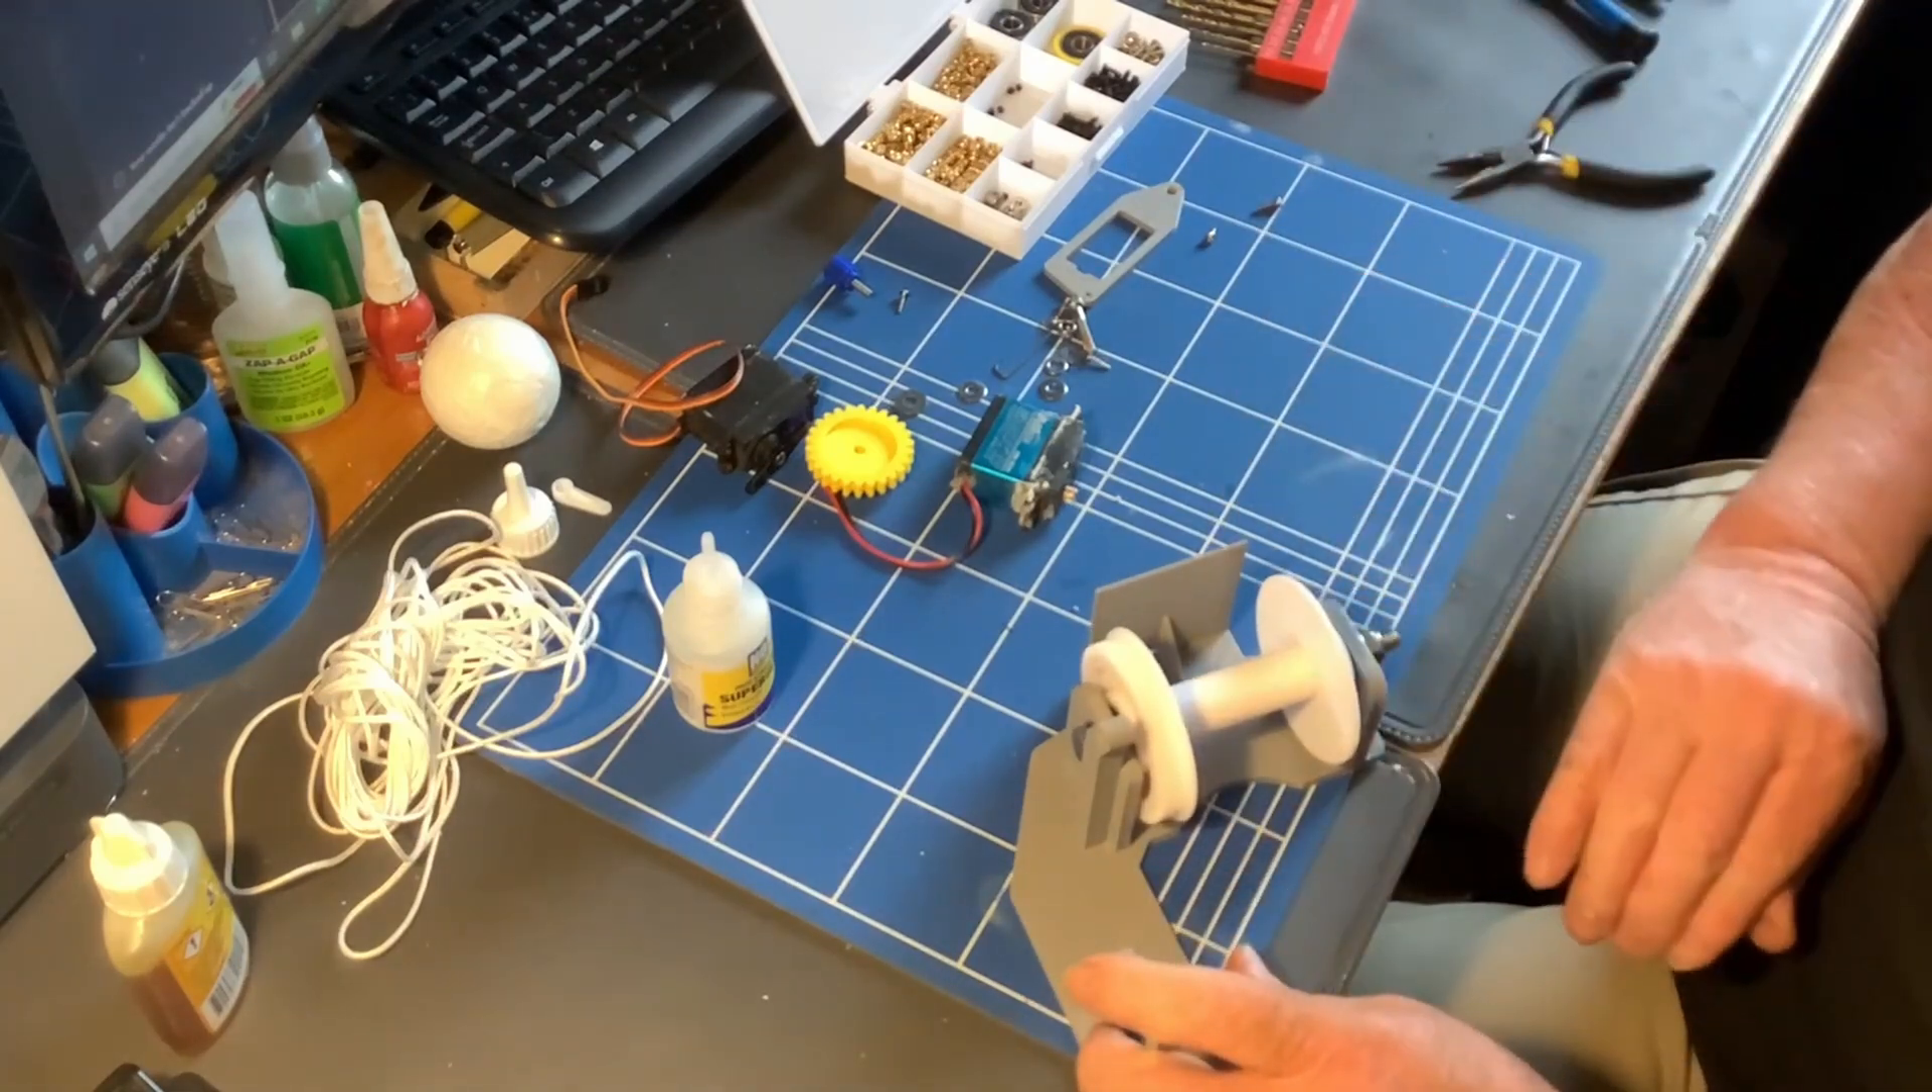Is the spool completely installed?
Yes.